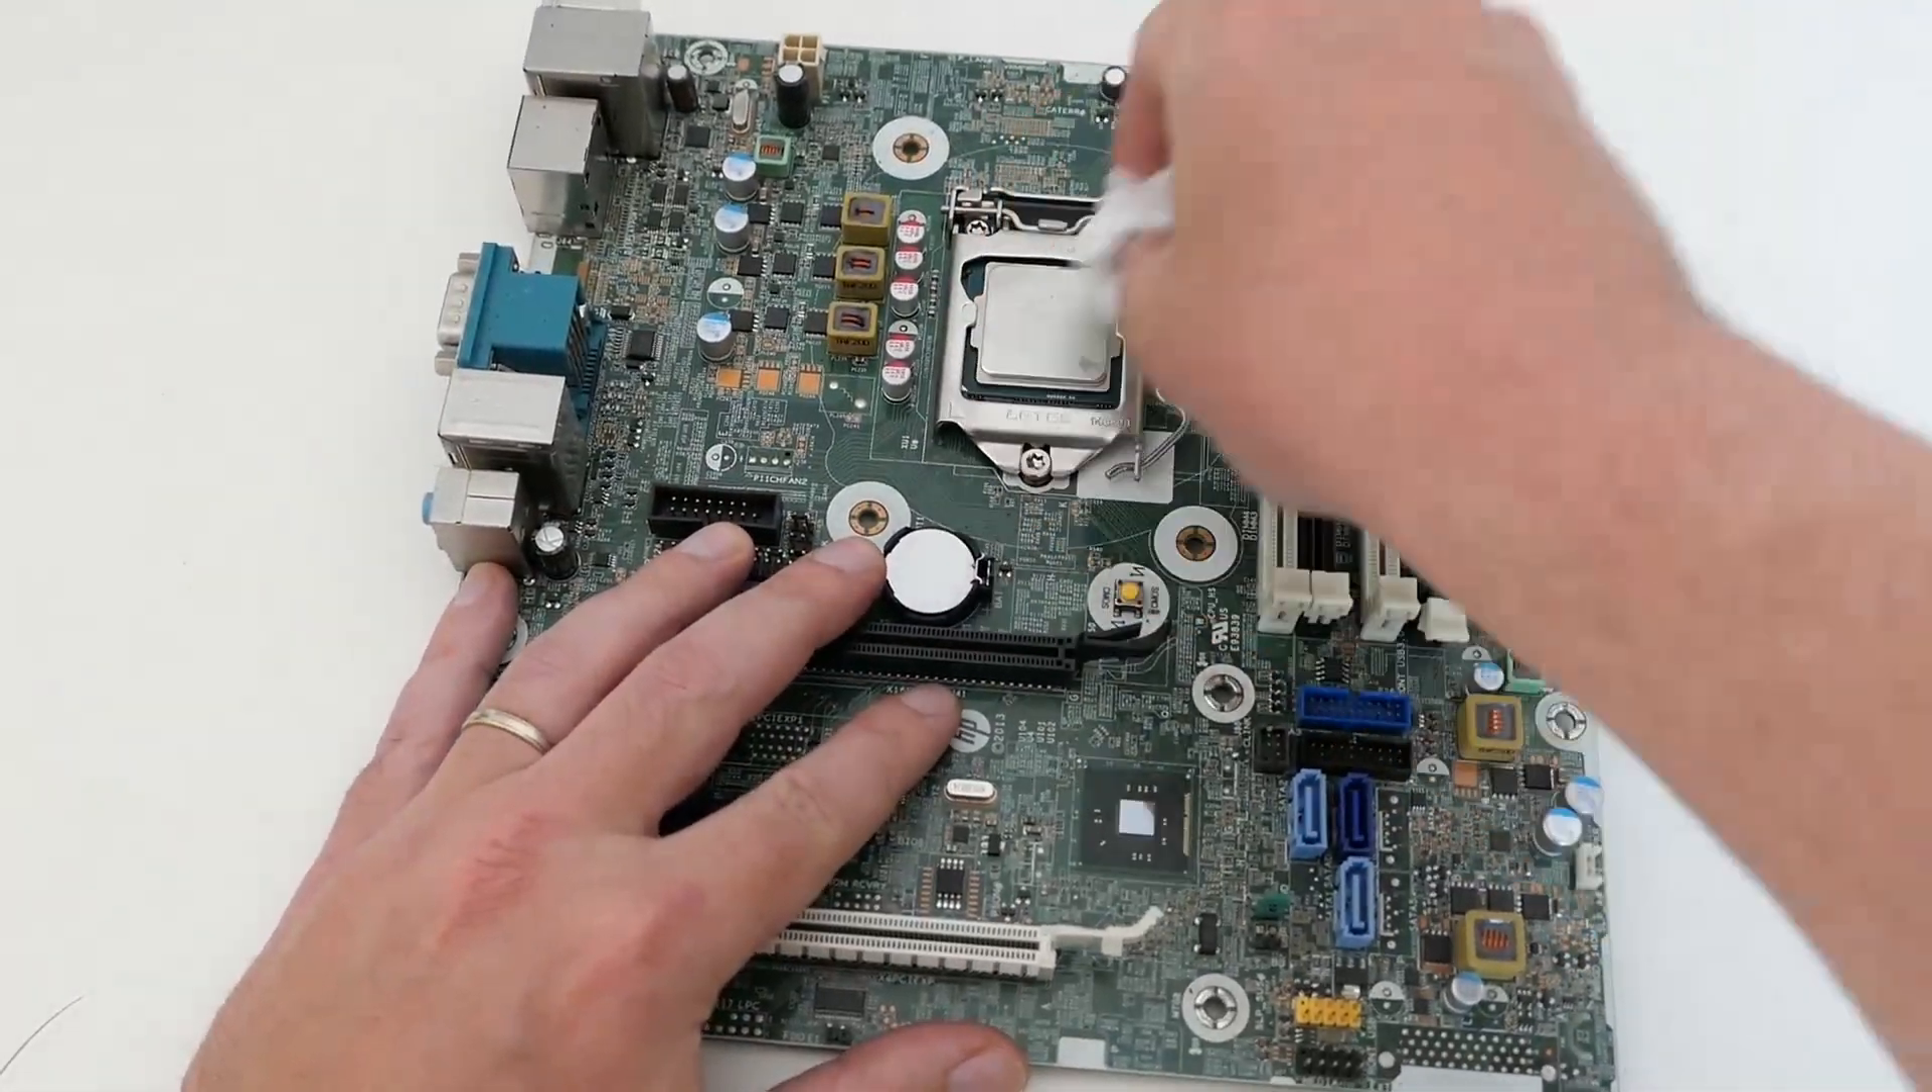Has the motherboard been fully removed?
Yes.